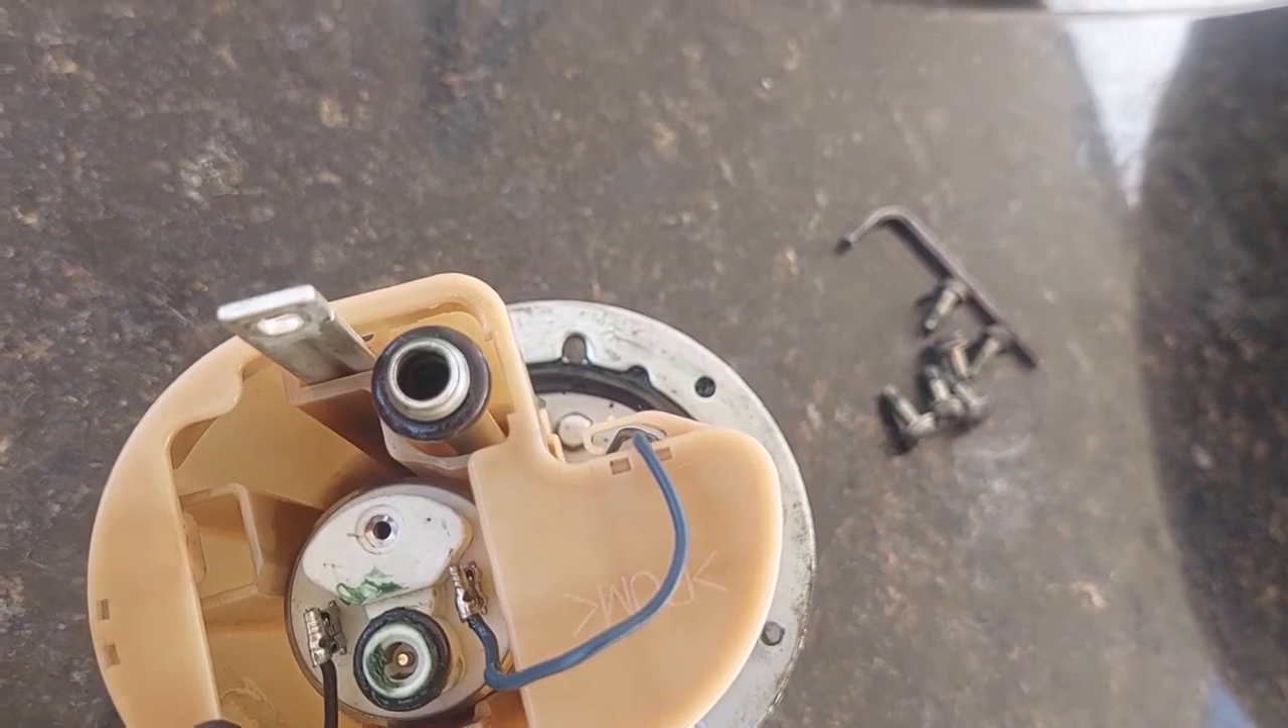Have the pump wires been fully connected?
Yes.